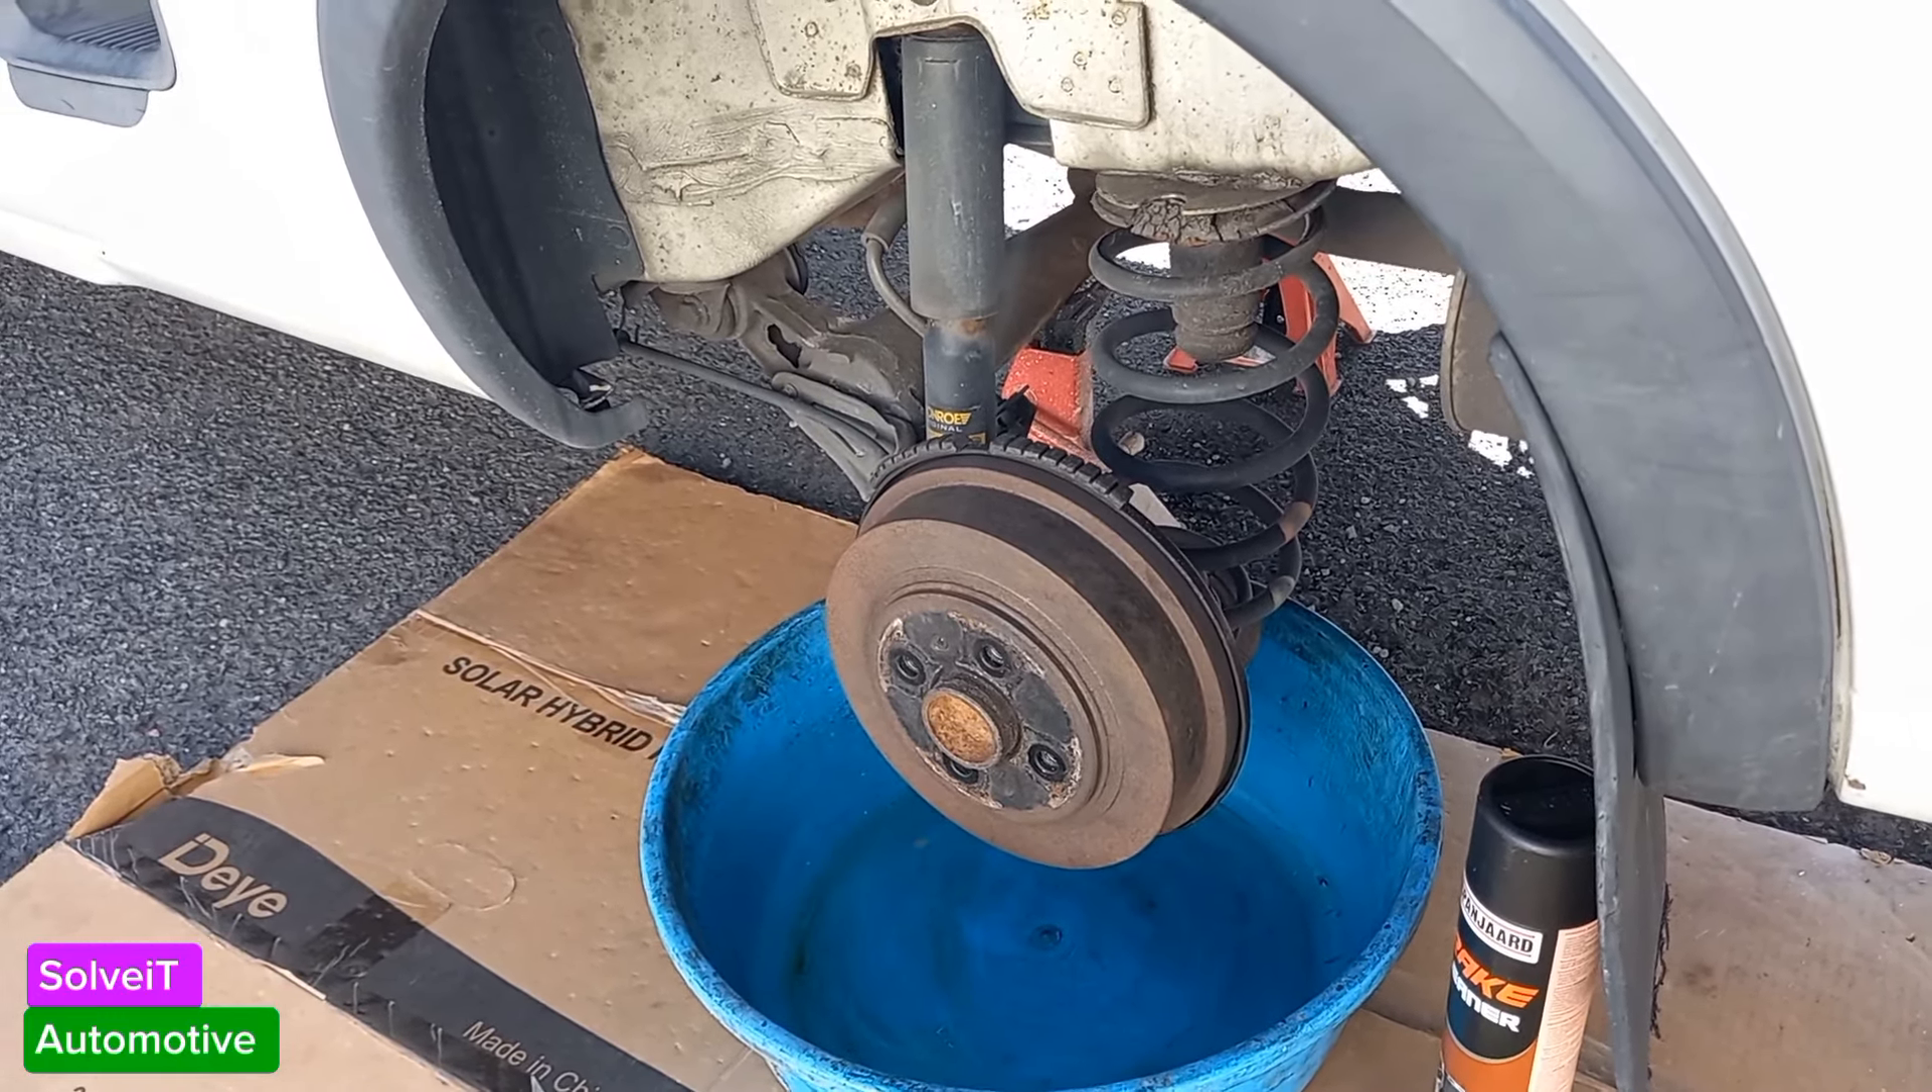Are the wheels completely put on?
No.